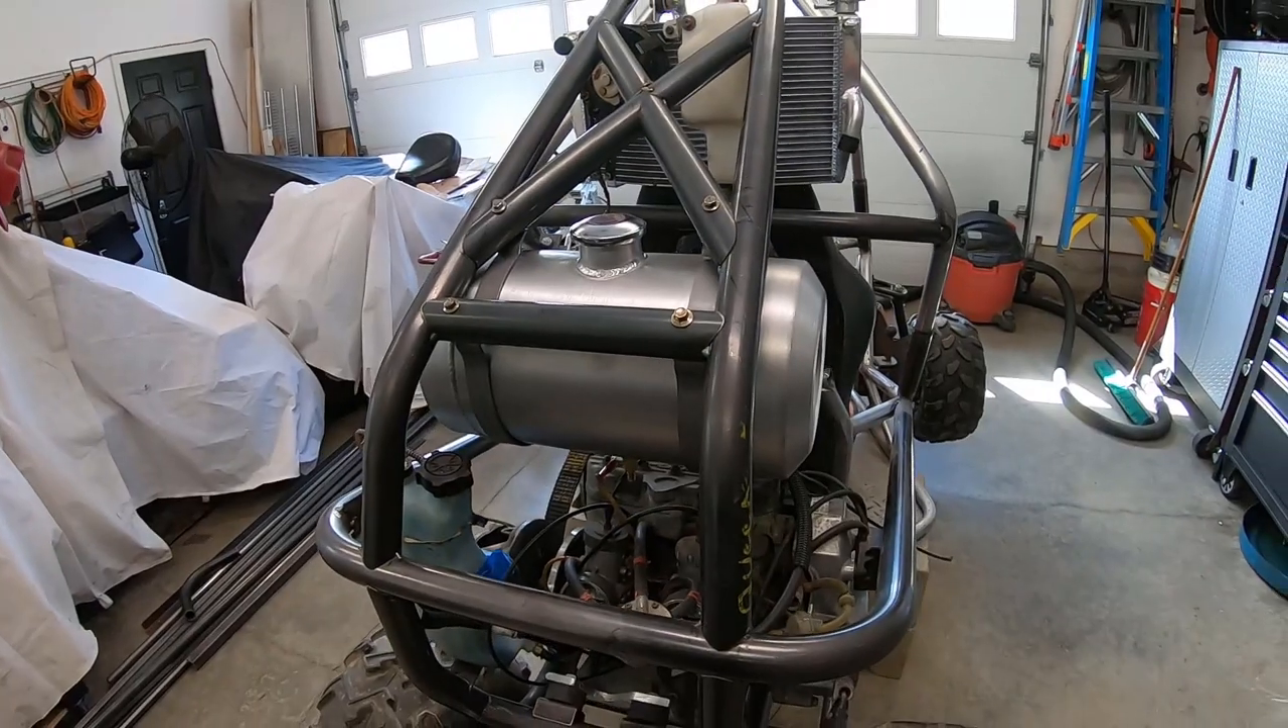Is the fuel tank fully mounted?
Yes.